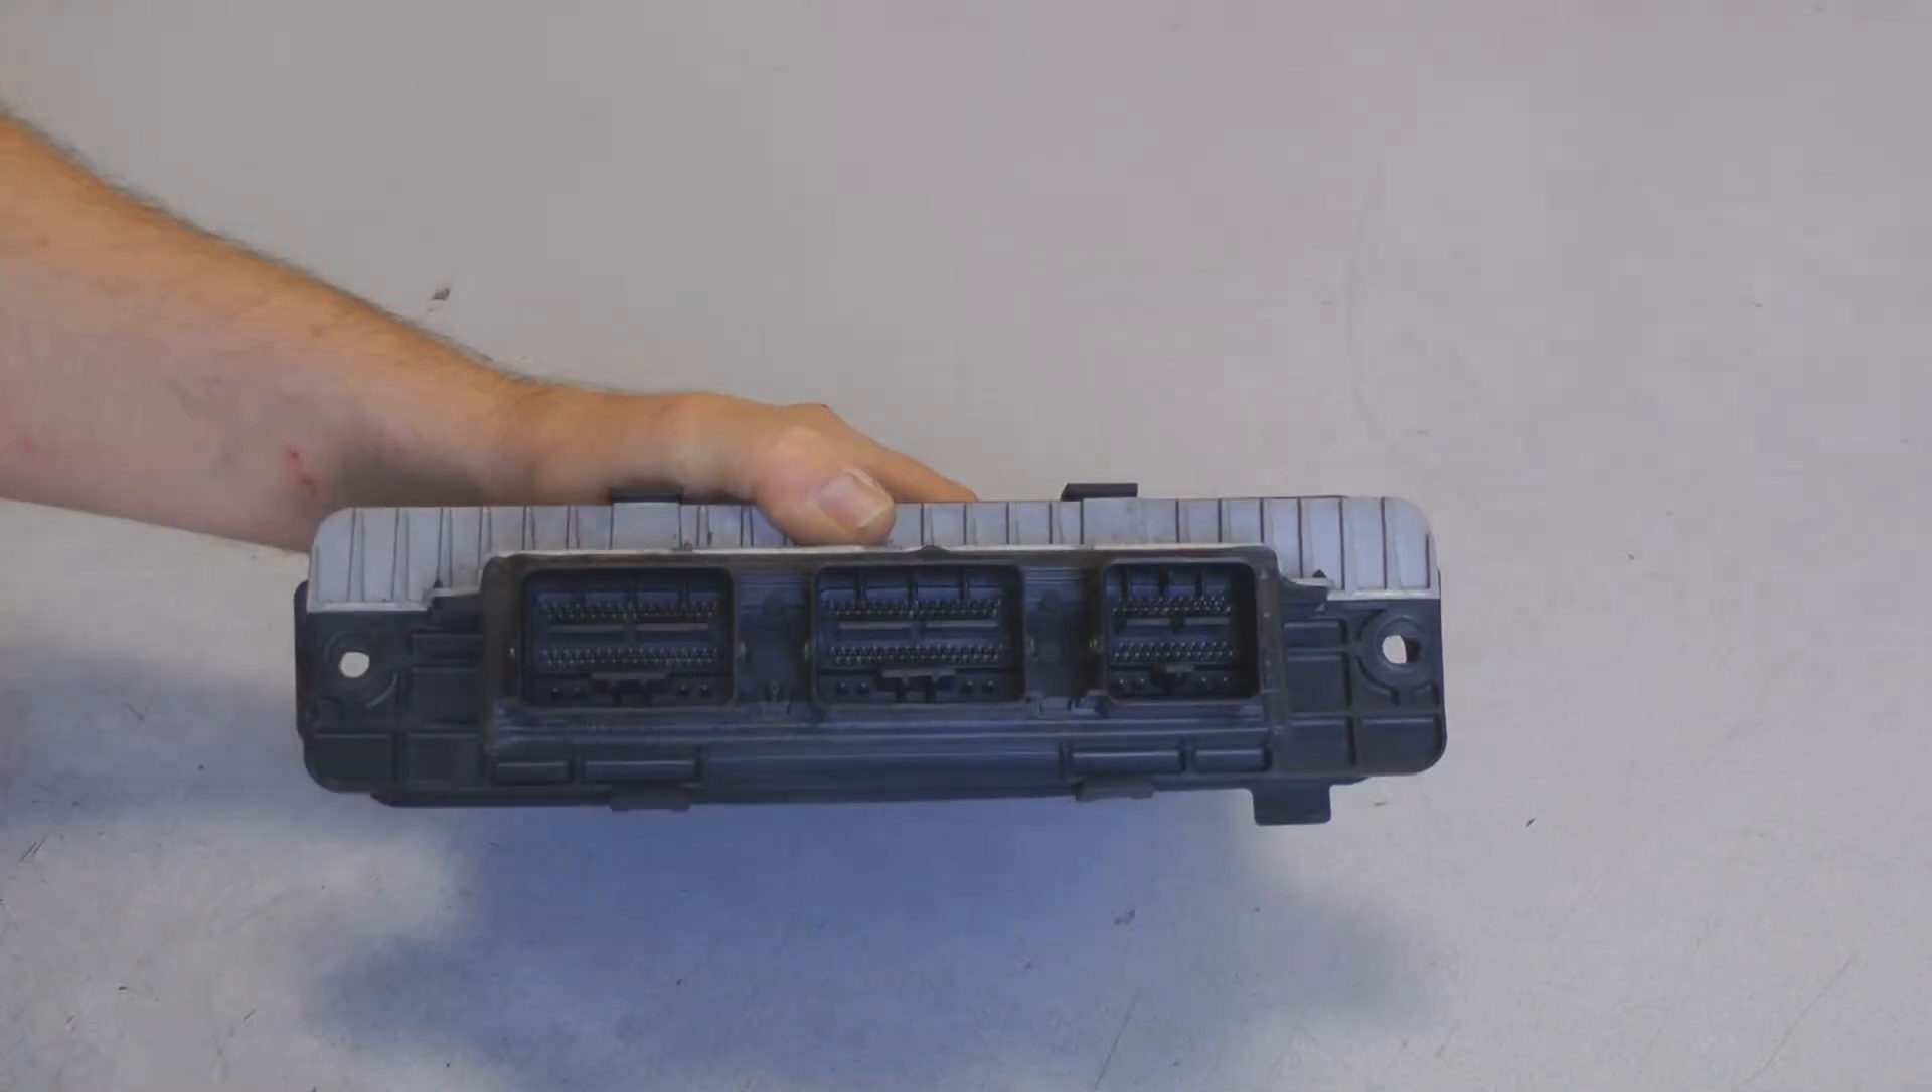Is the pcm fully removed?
Yes.